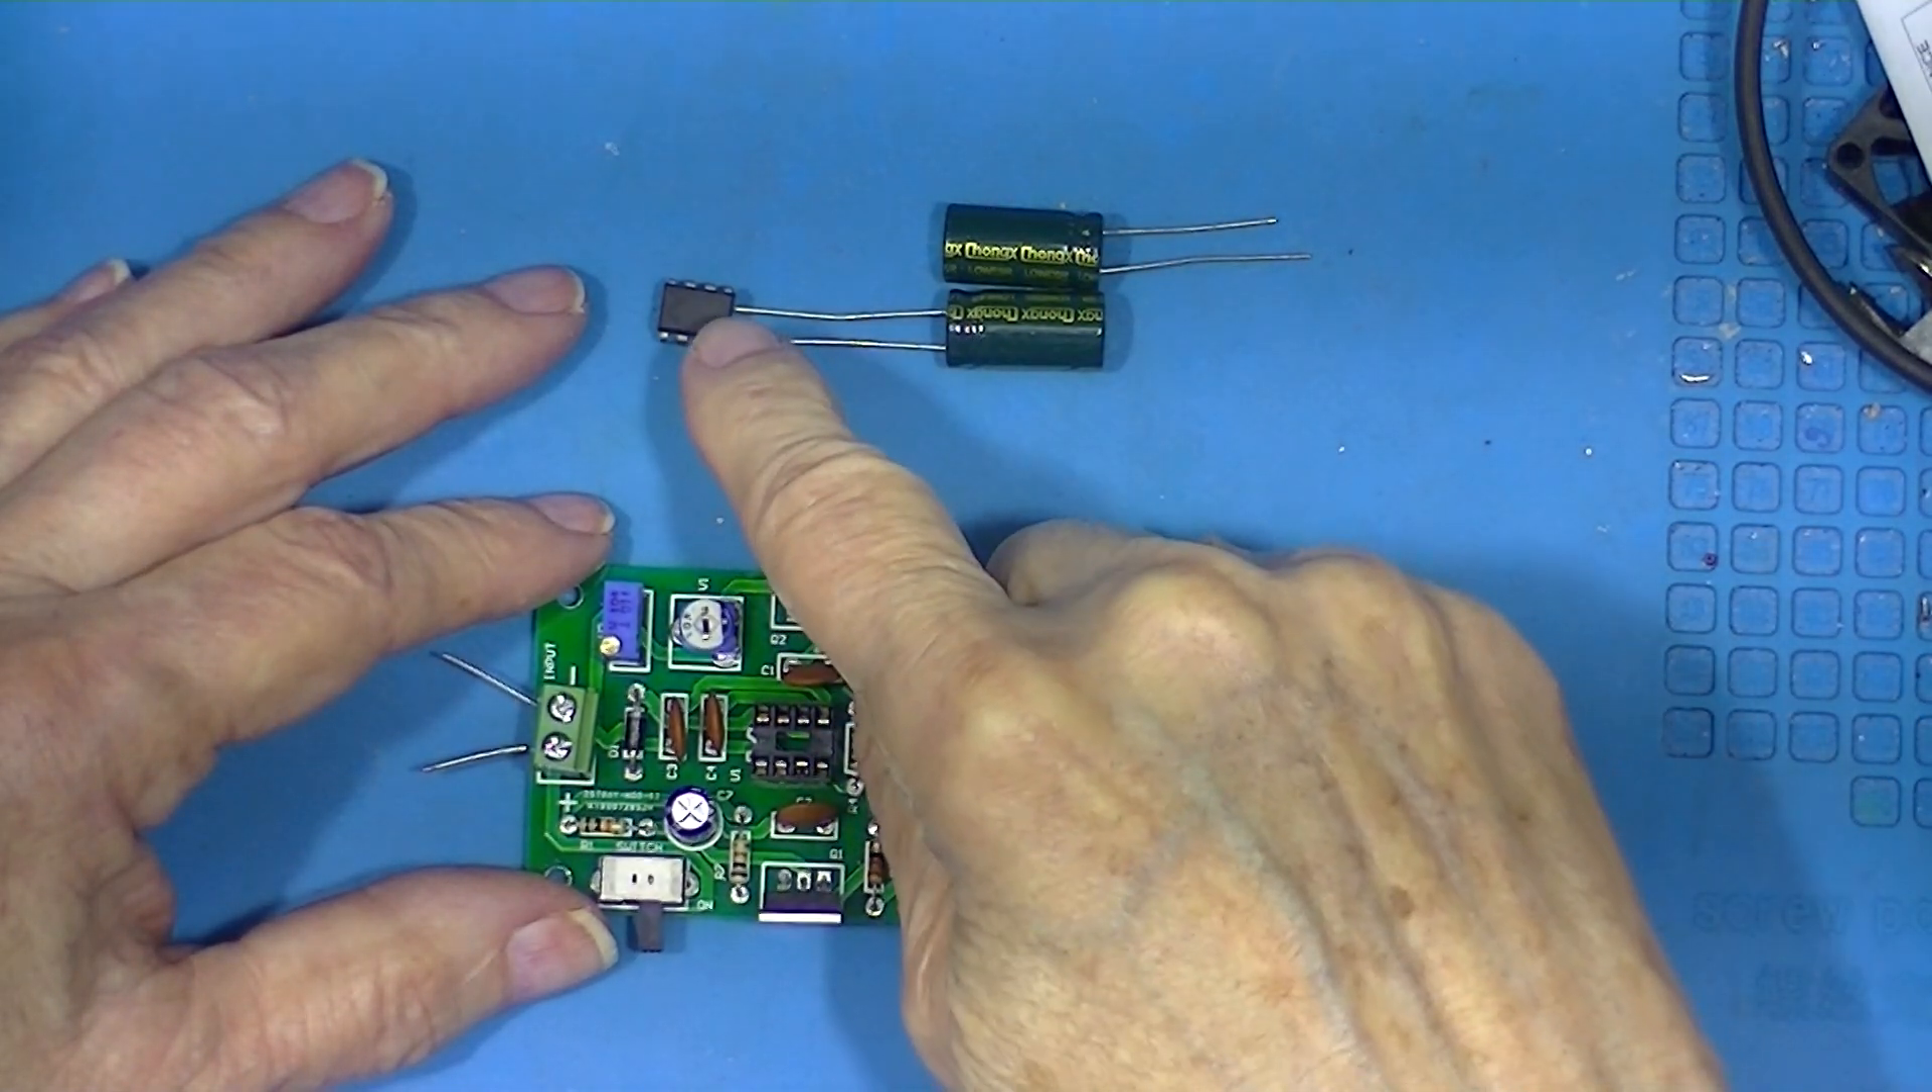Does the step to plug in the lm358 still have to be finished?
Yes.